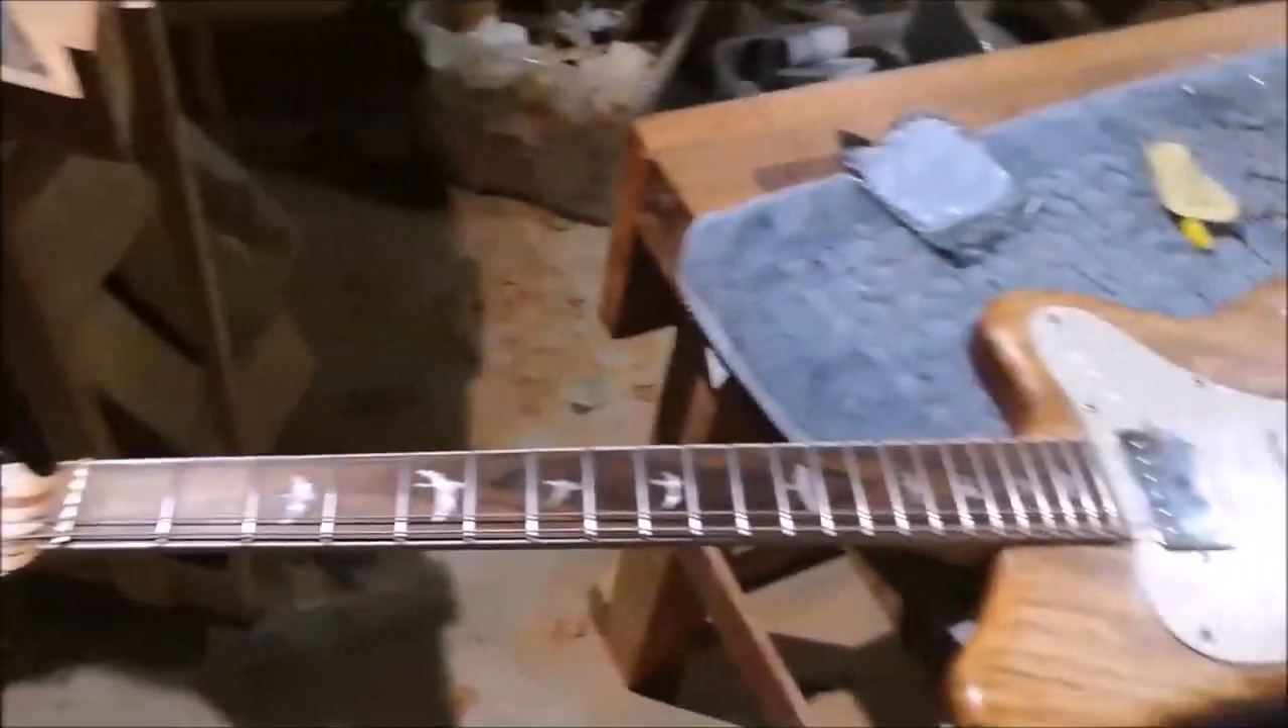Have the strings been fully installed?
No.